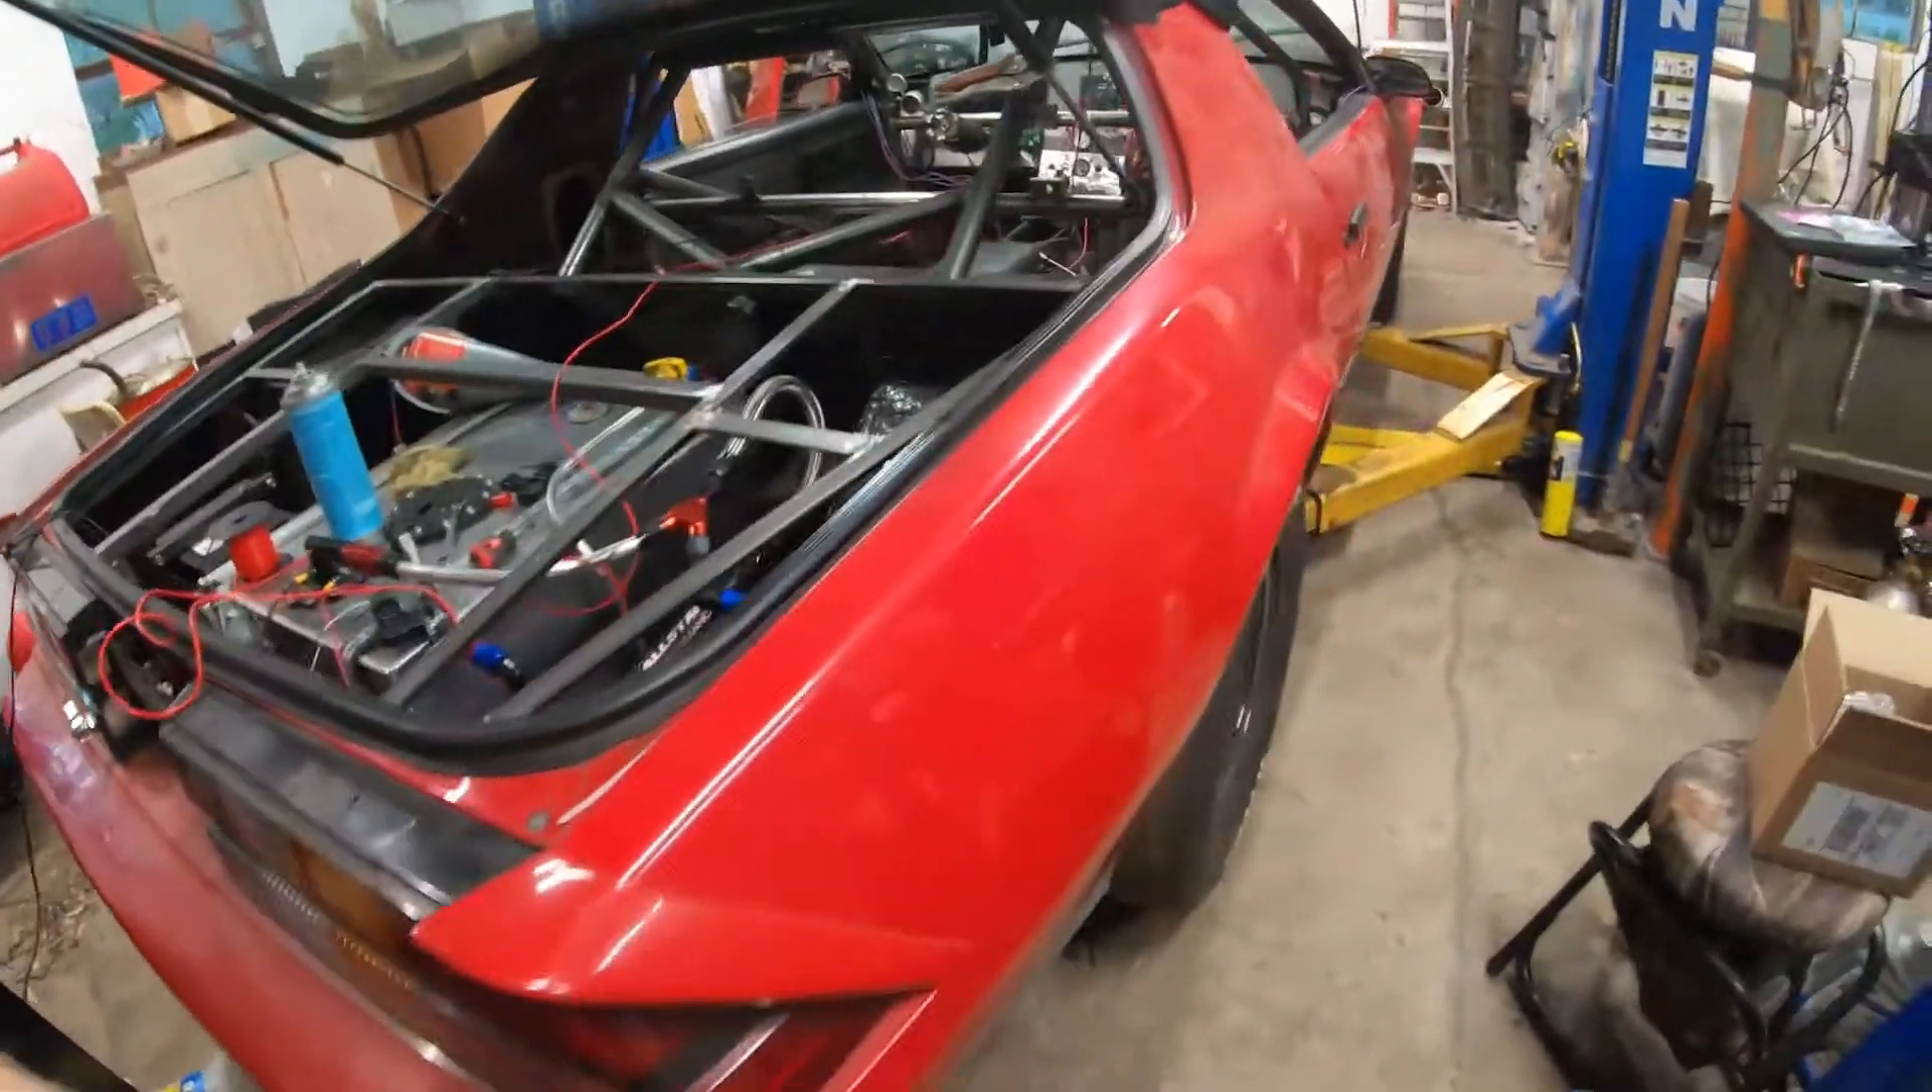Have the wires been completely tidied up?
No.